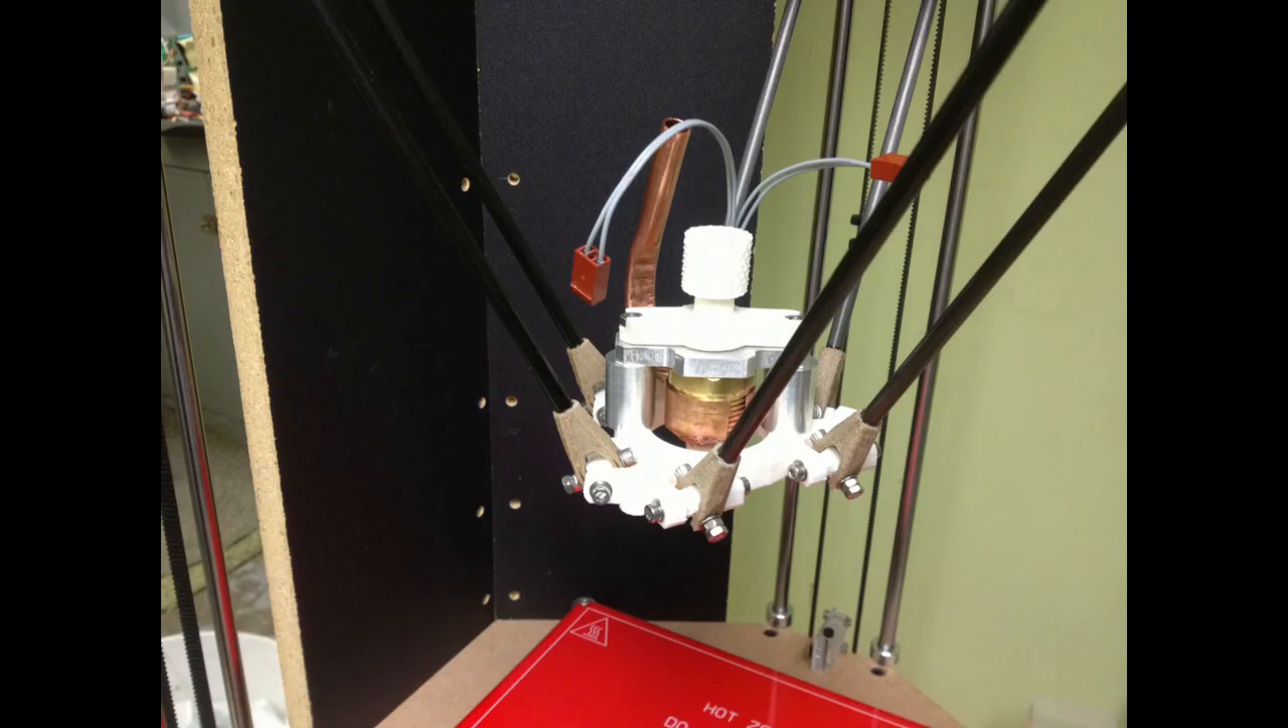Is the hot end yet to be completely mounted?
No.